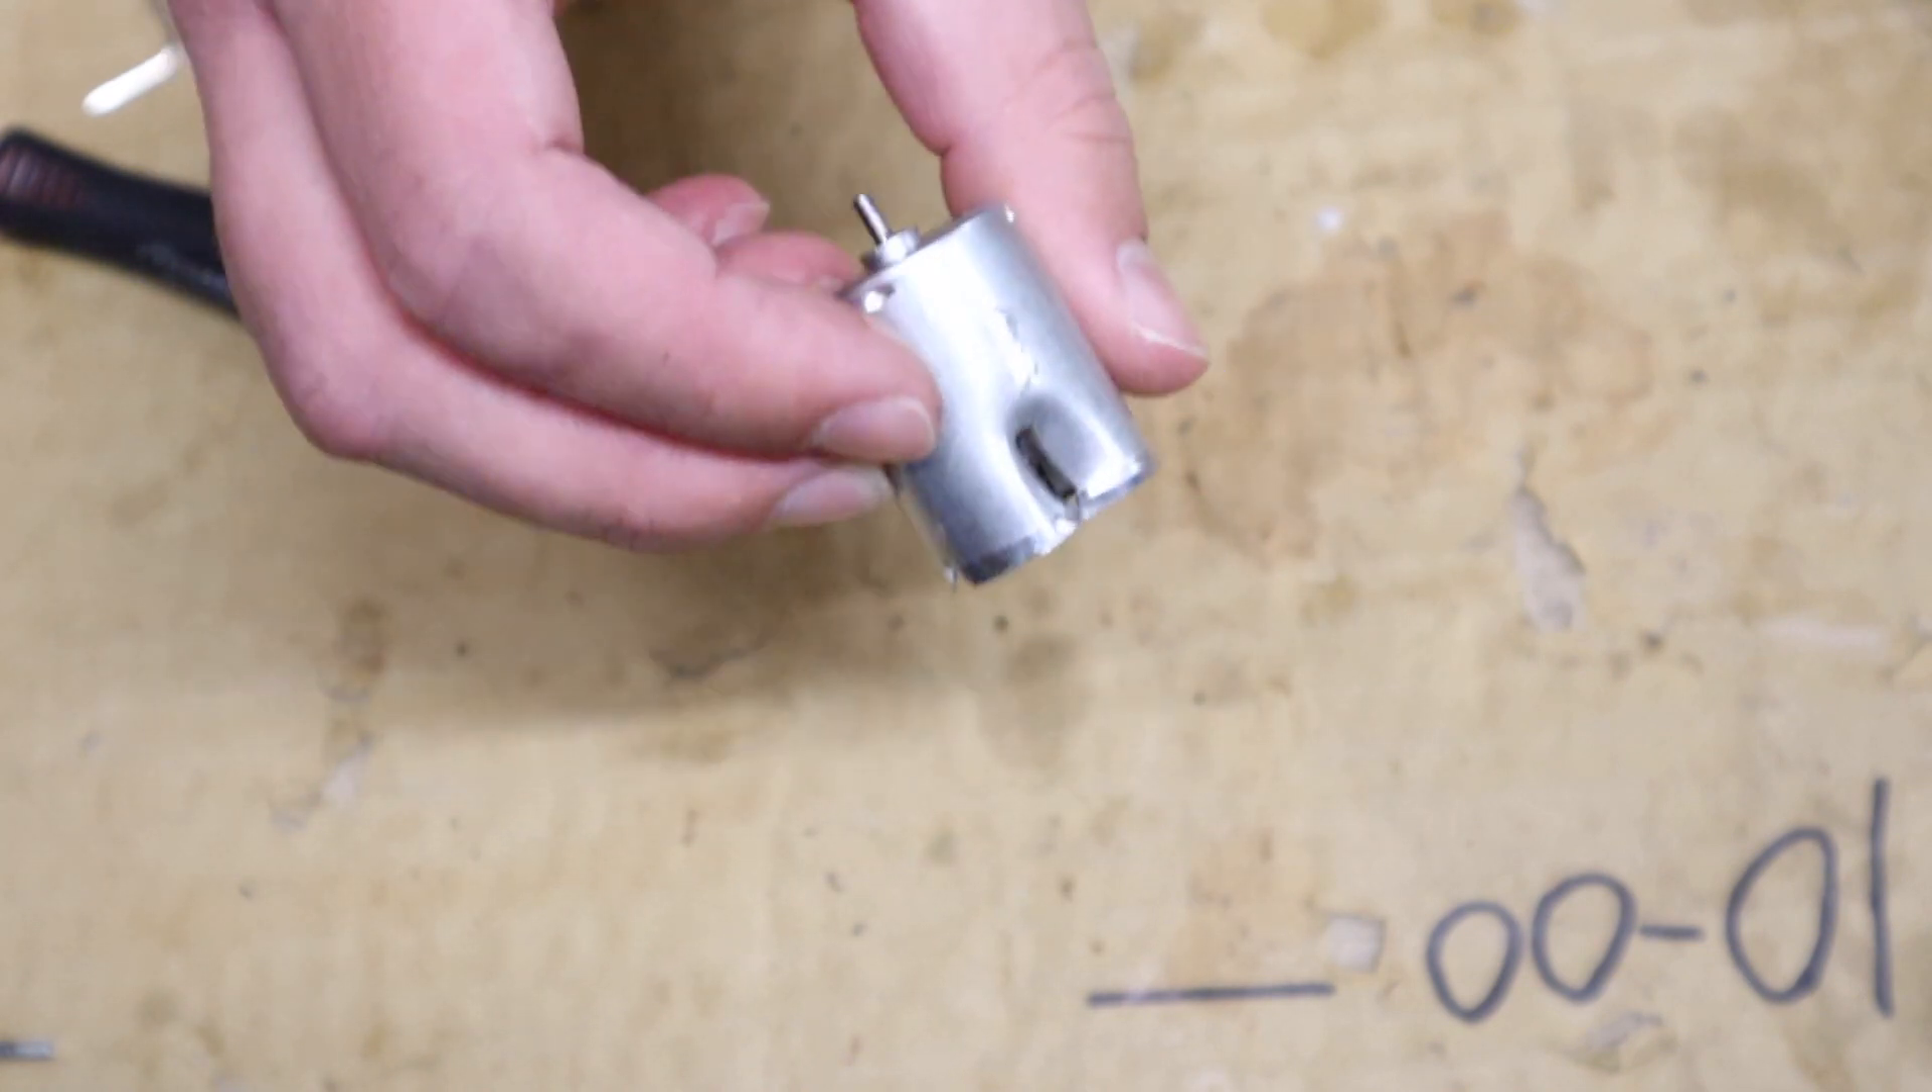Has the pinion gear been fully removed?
Yes.